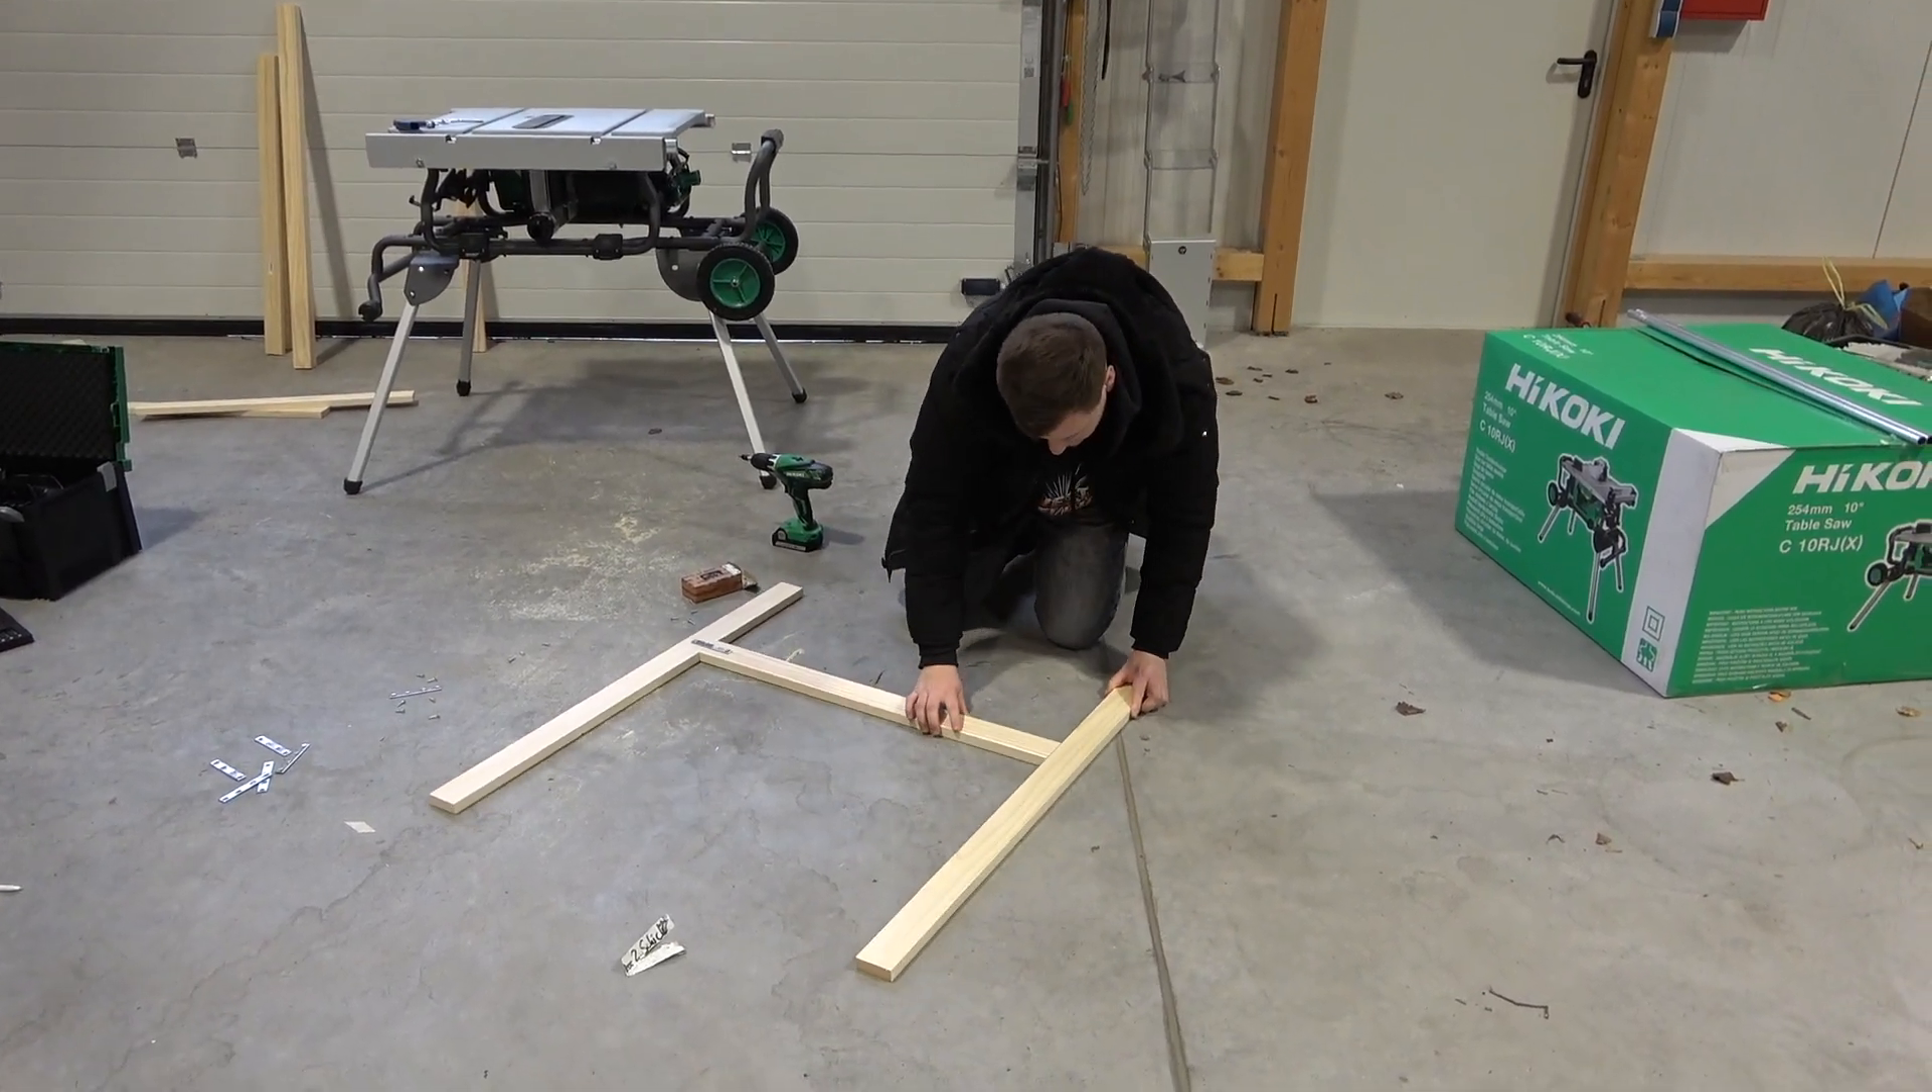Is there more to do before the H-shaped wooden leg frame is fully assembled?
Yes.